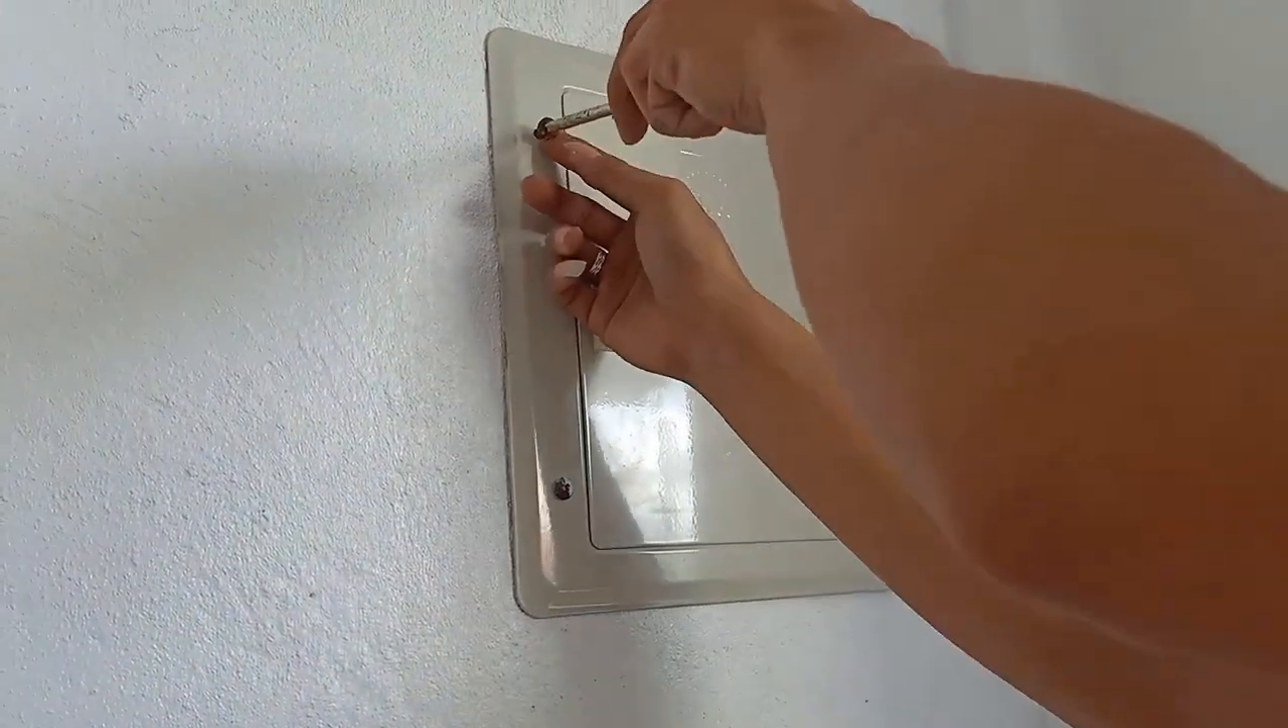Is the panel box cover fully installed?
No.